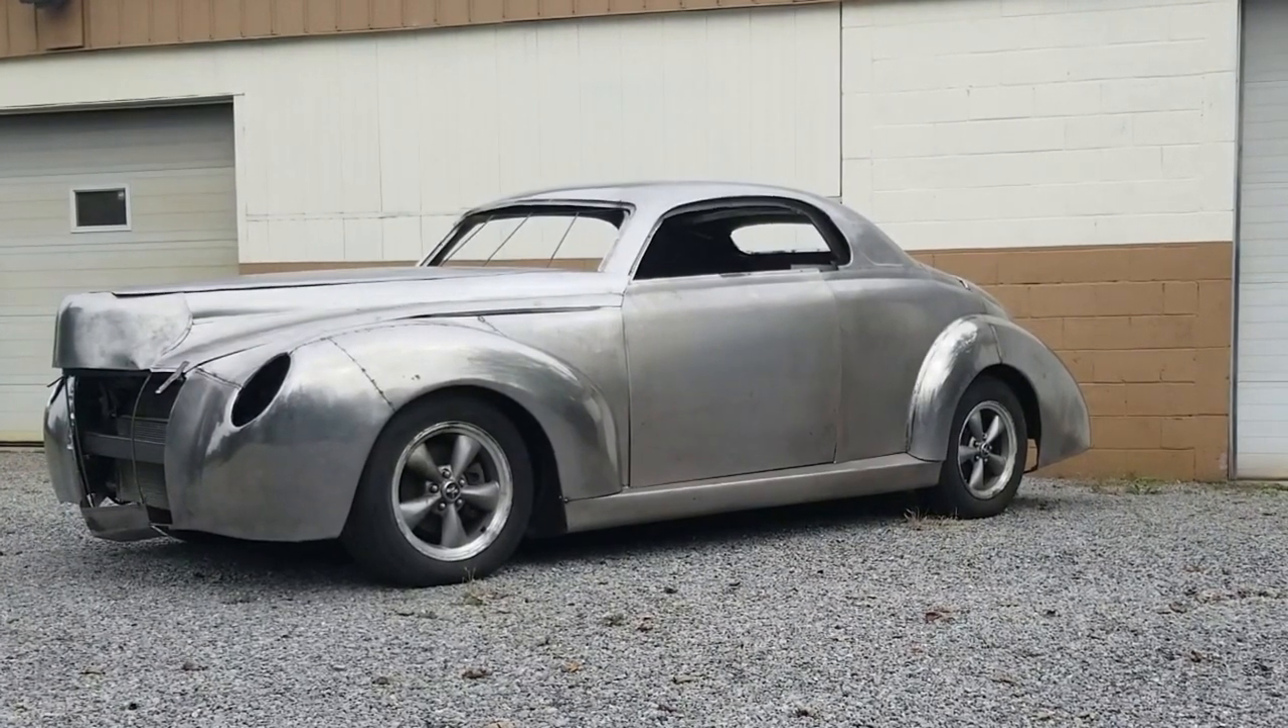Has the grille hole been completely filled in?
No.